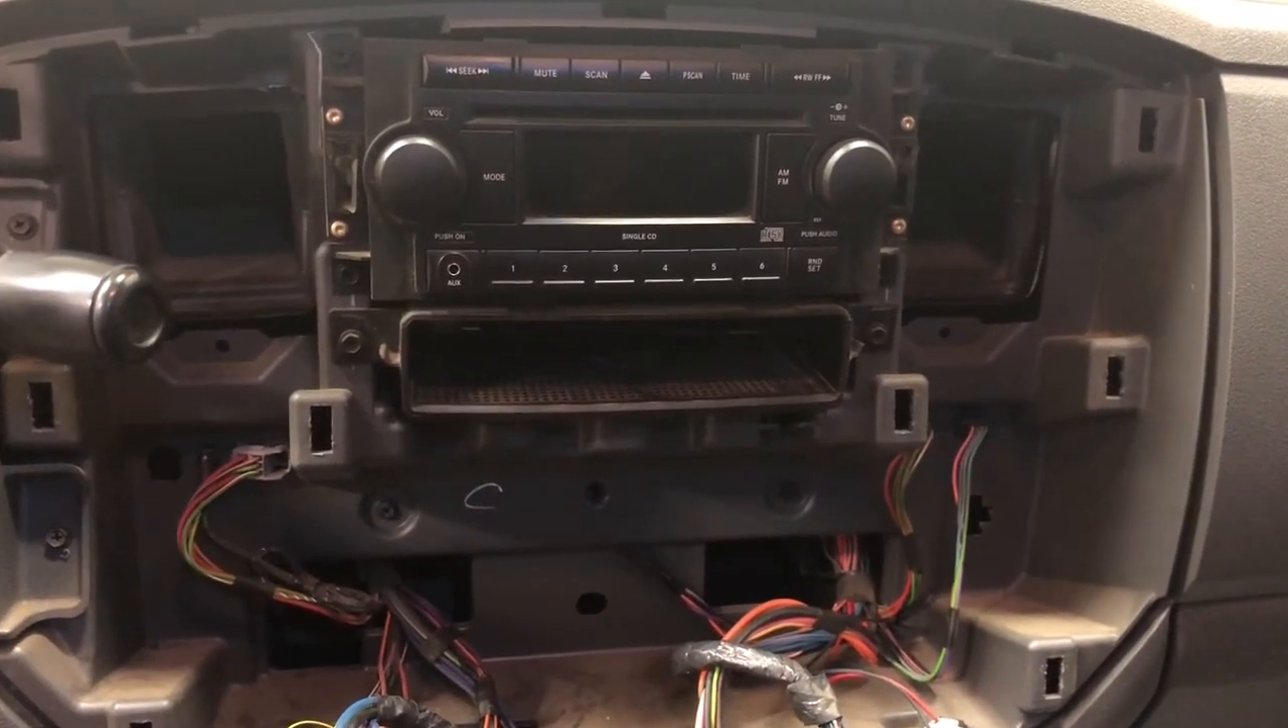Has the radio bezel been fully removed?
Yes.